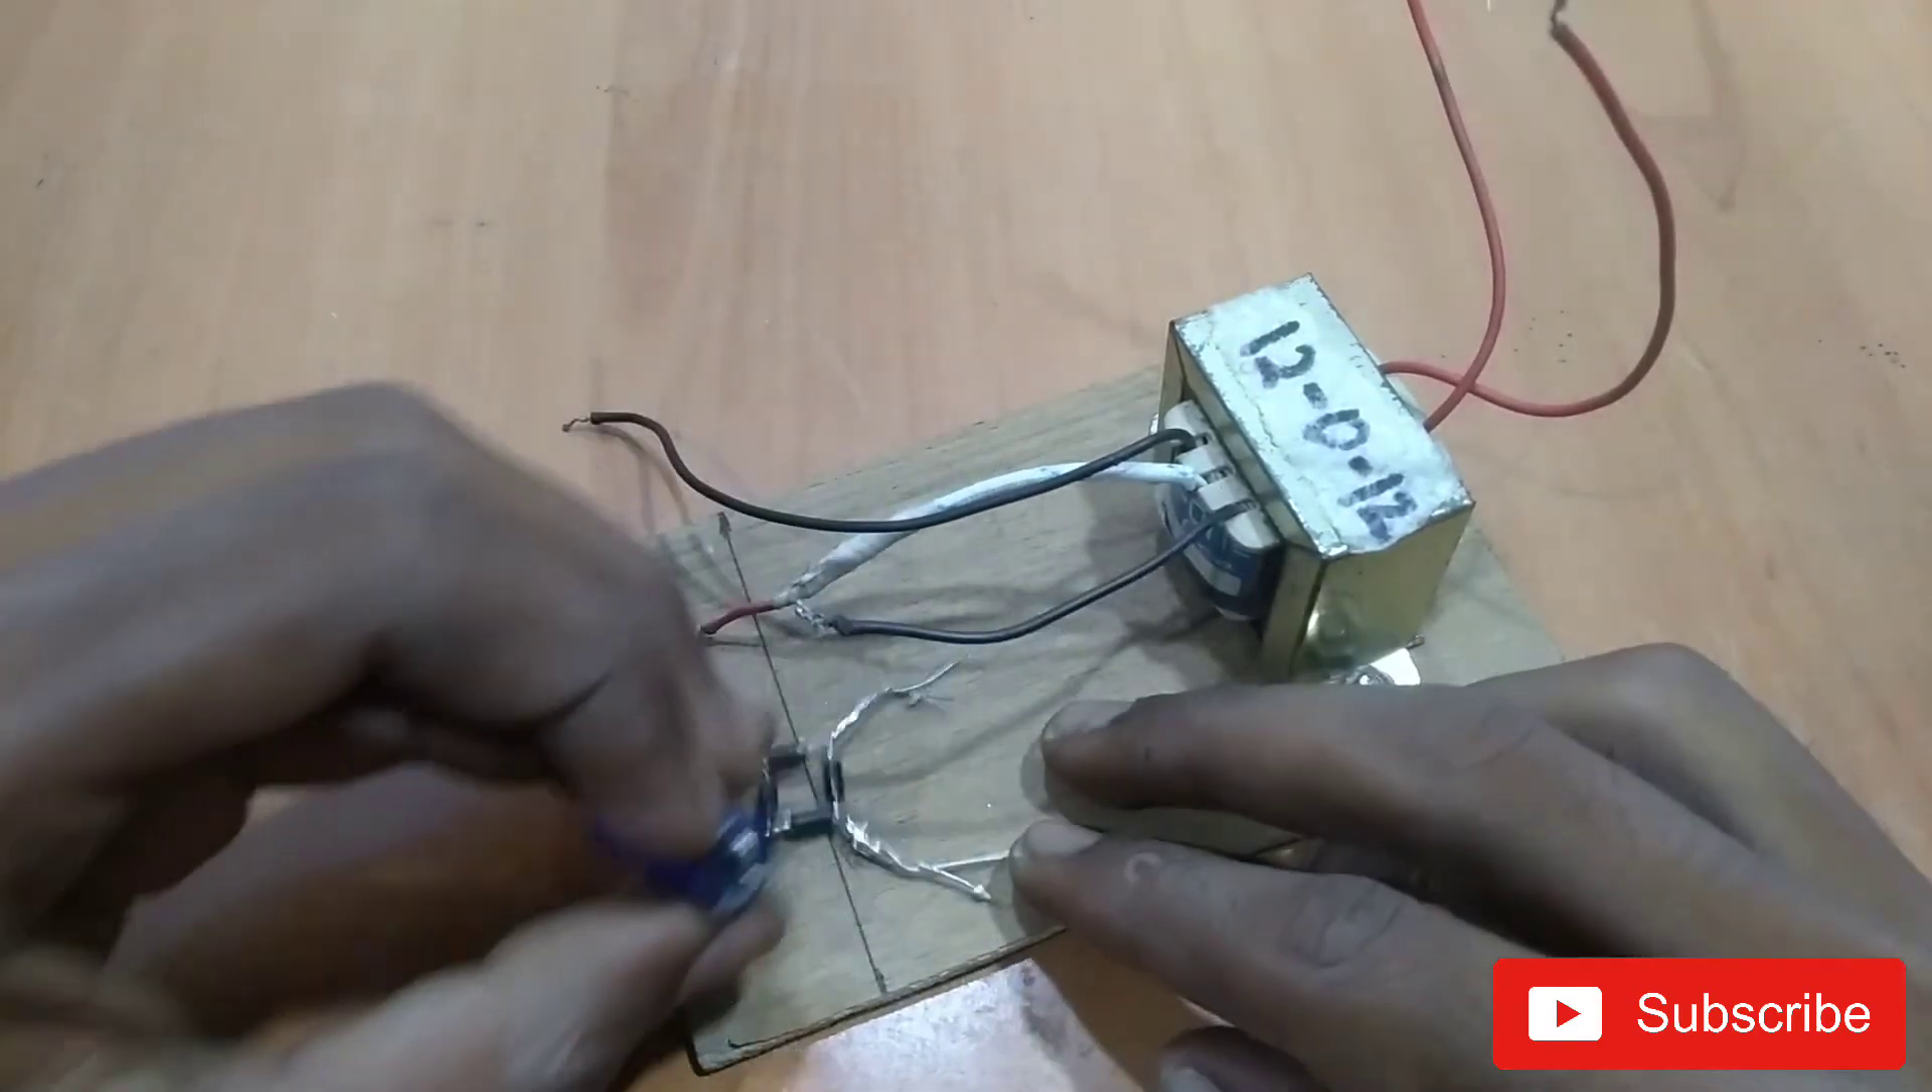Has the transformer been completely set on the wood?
Yes.